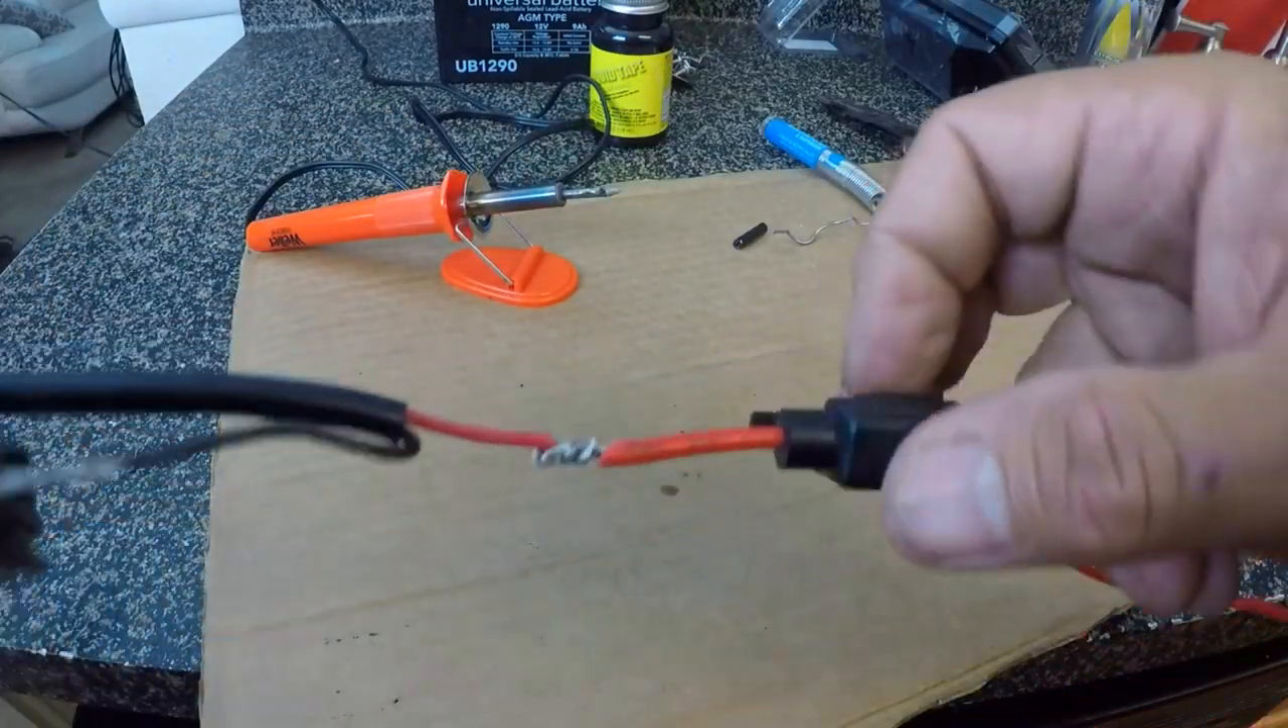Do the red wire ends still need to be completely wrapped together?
No.